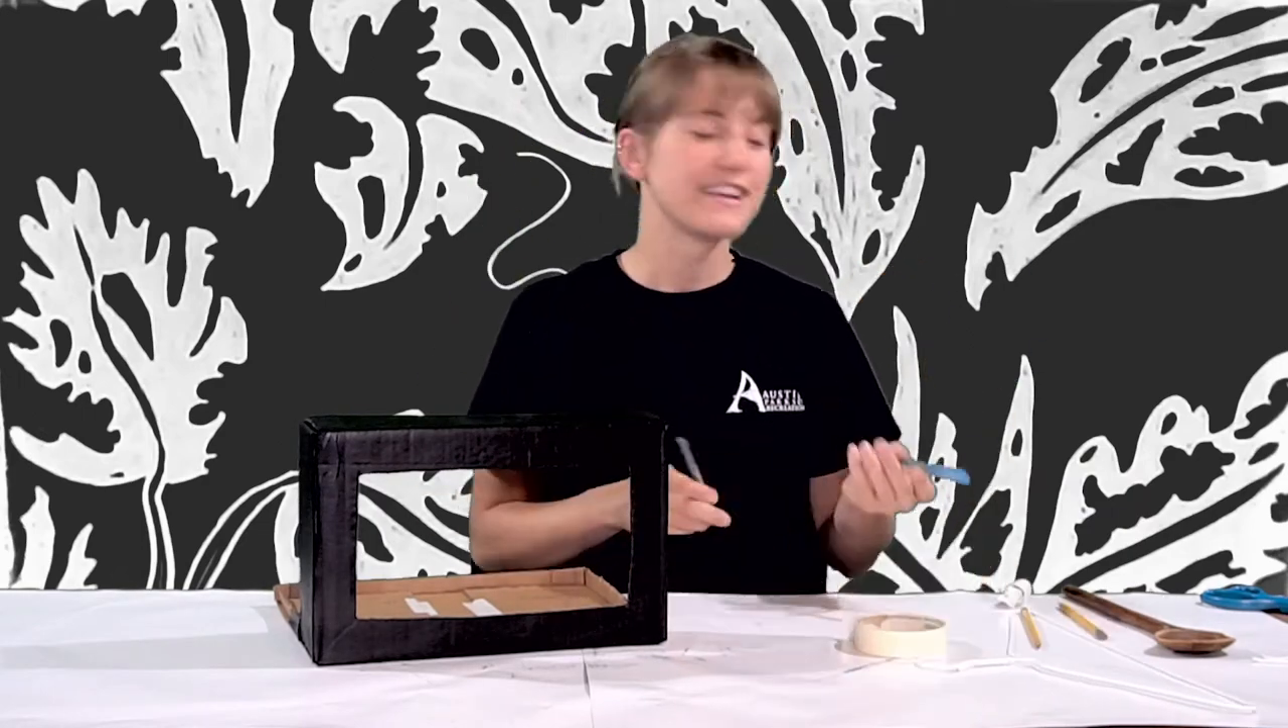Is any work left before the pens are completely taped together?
Yes.